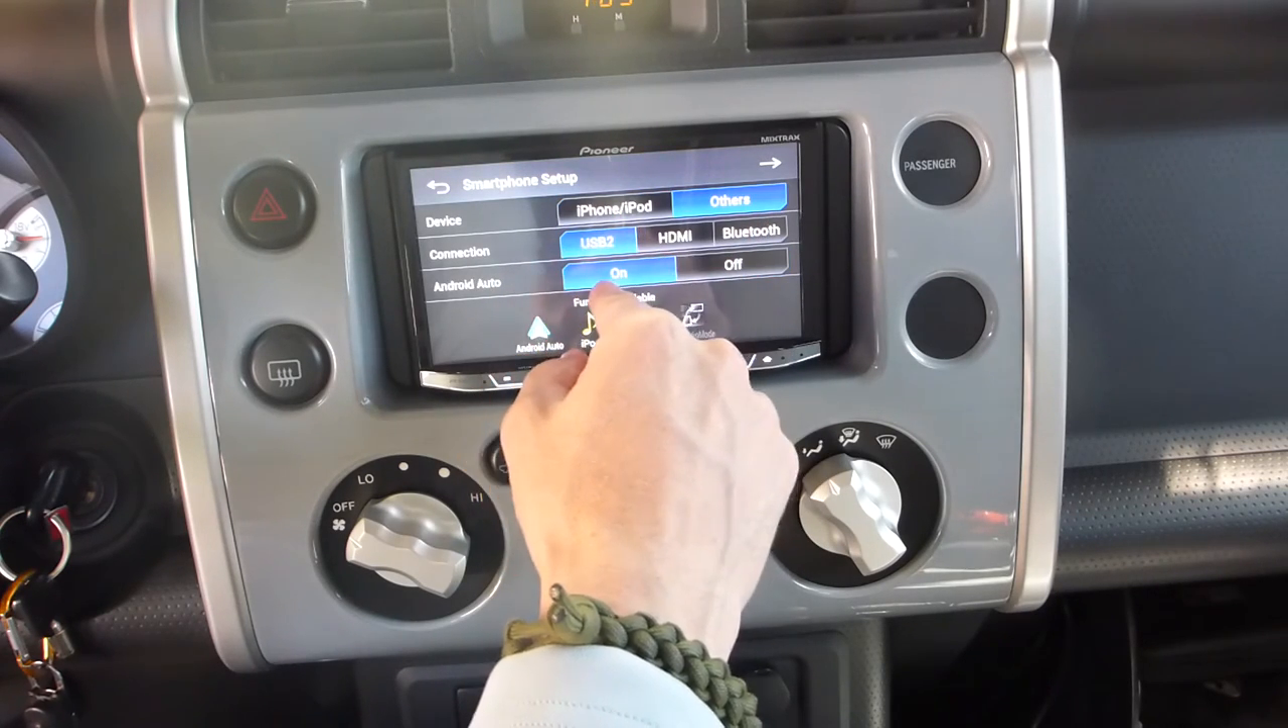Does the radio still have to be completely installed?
No.